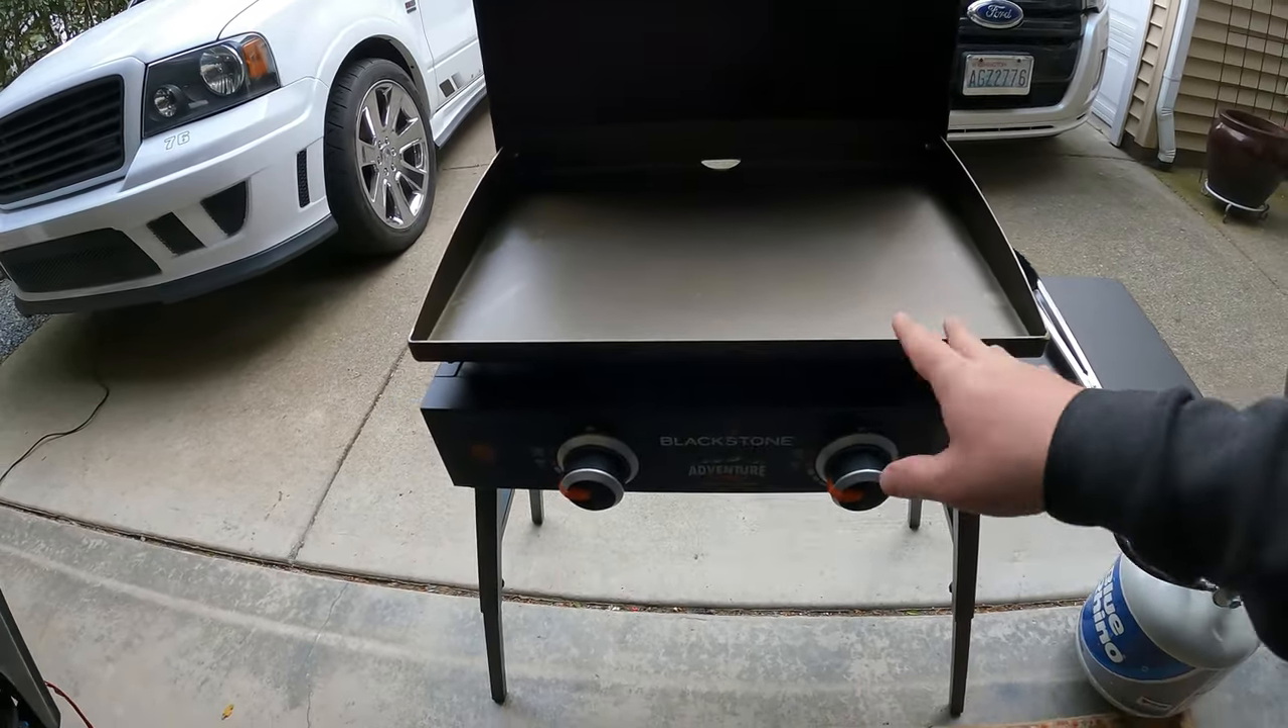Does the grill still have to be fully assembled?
No.